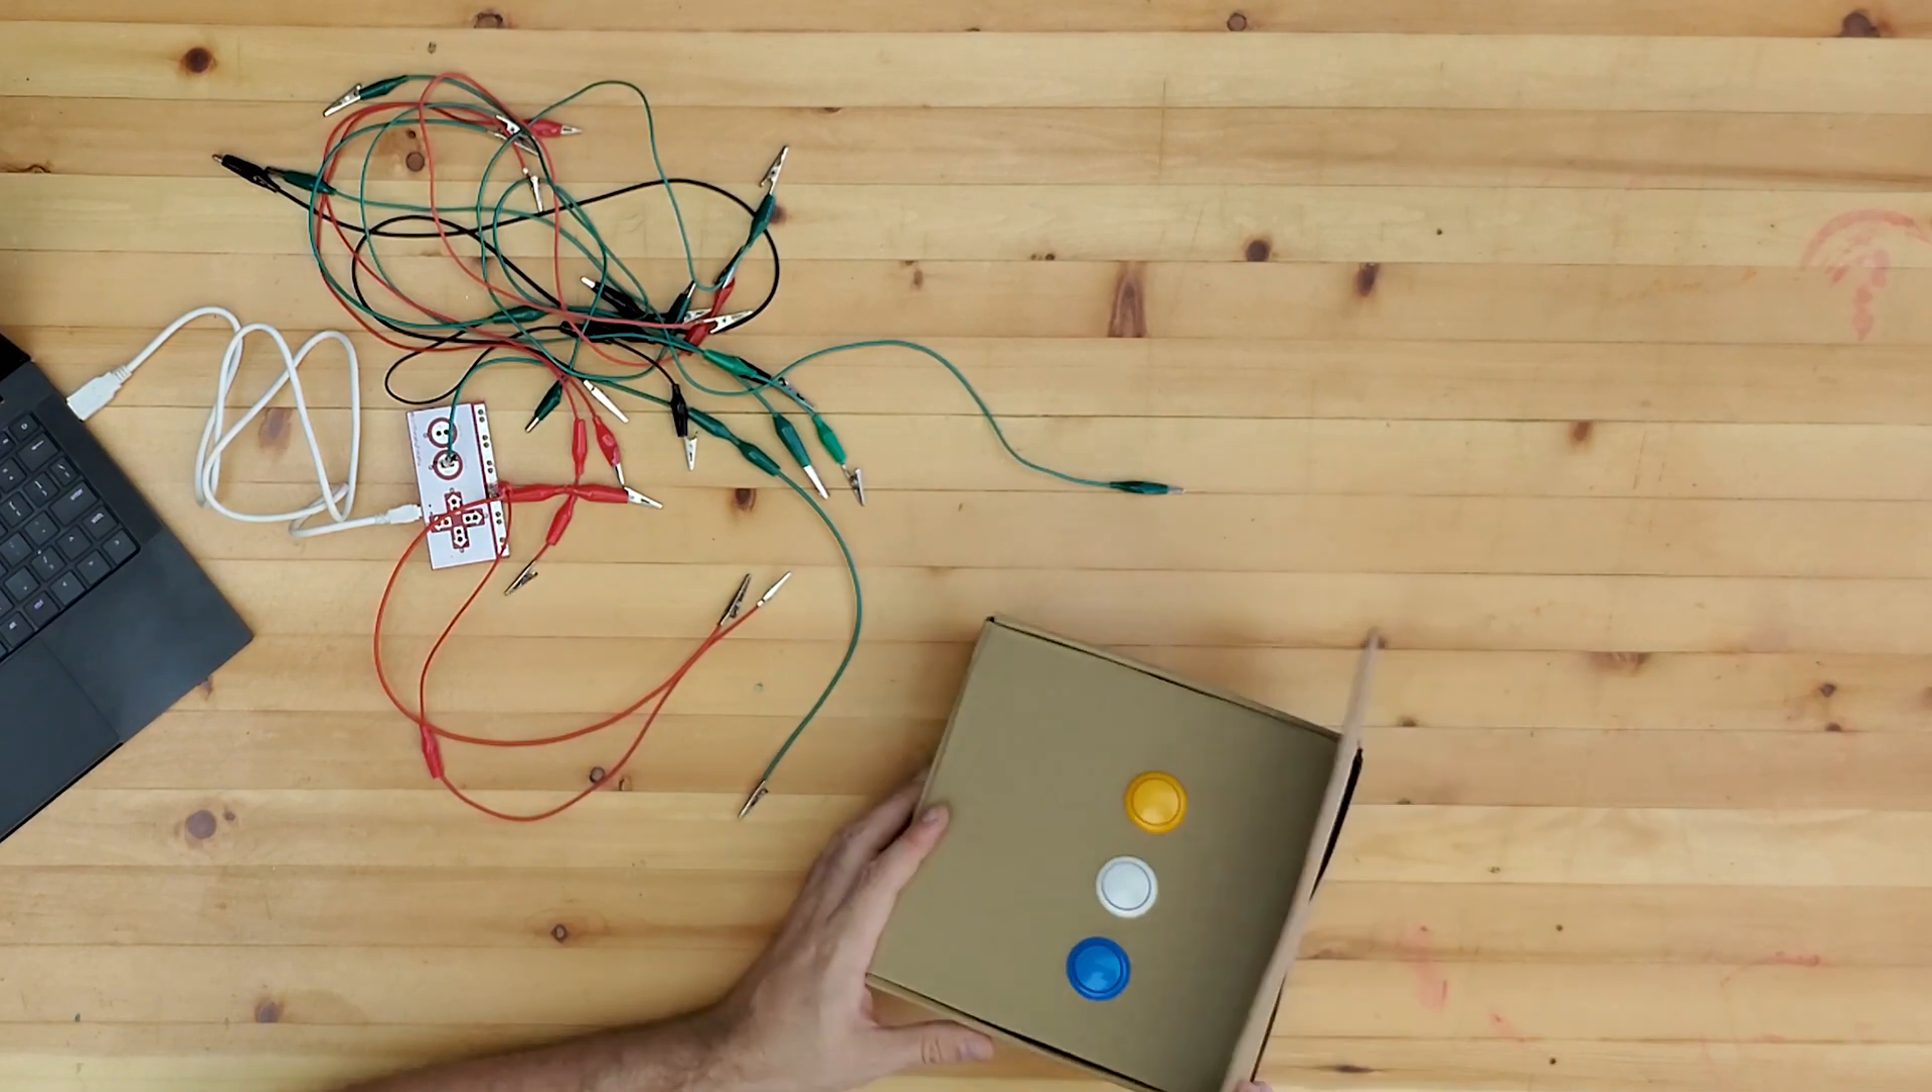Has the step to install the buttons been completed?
Yes.